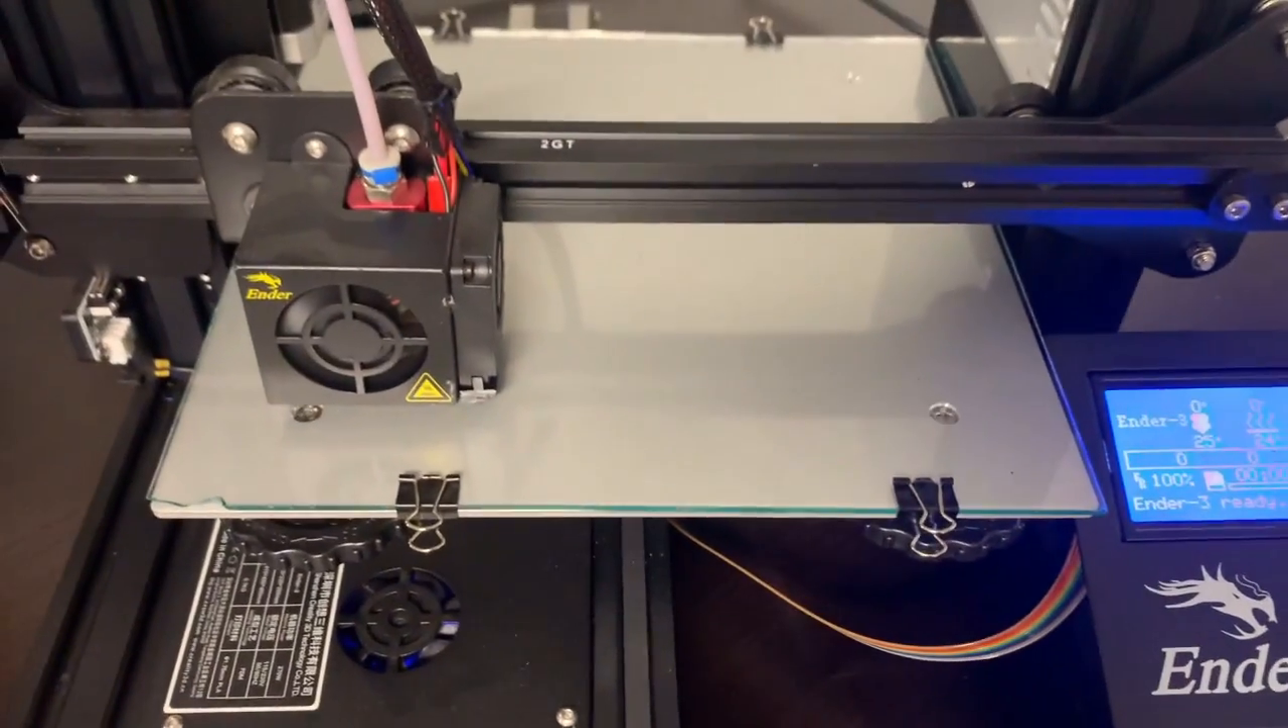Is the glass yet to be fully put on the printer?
No.